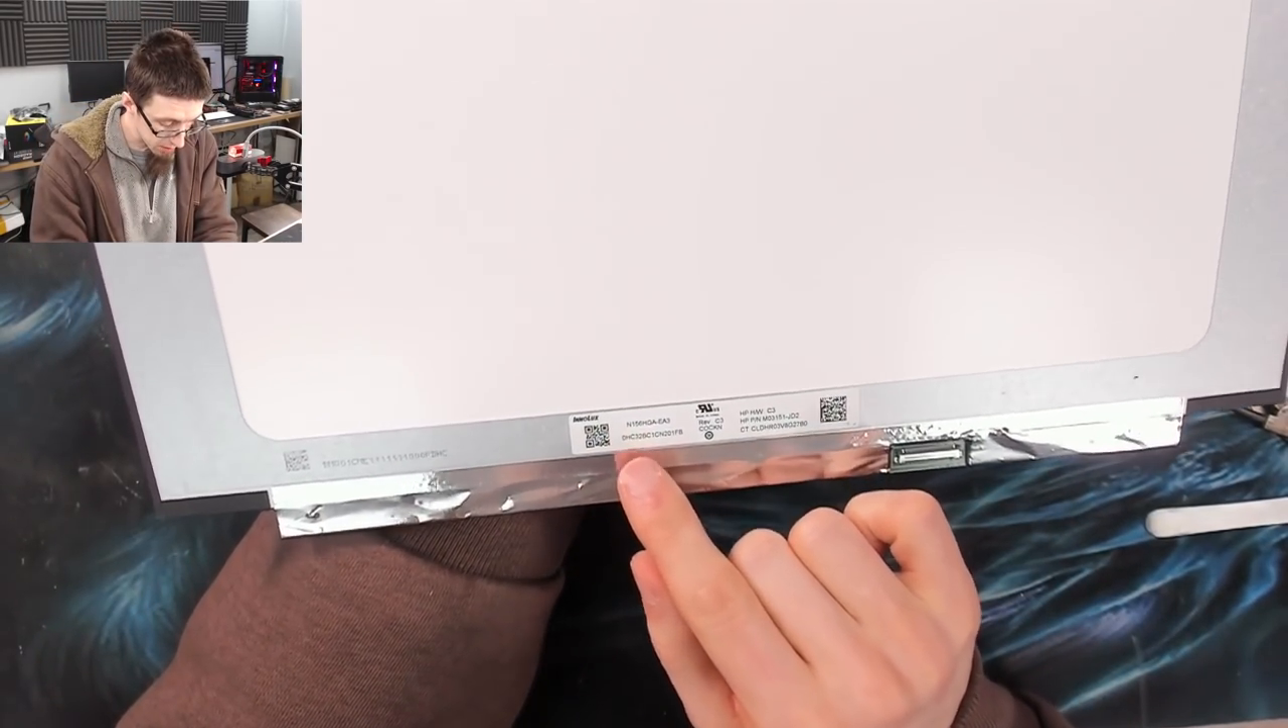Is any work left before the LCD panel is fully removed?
No.